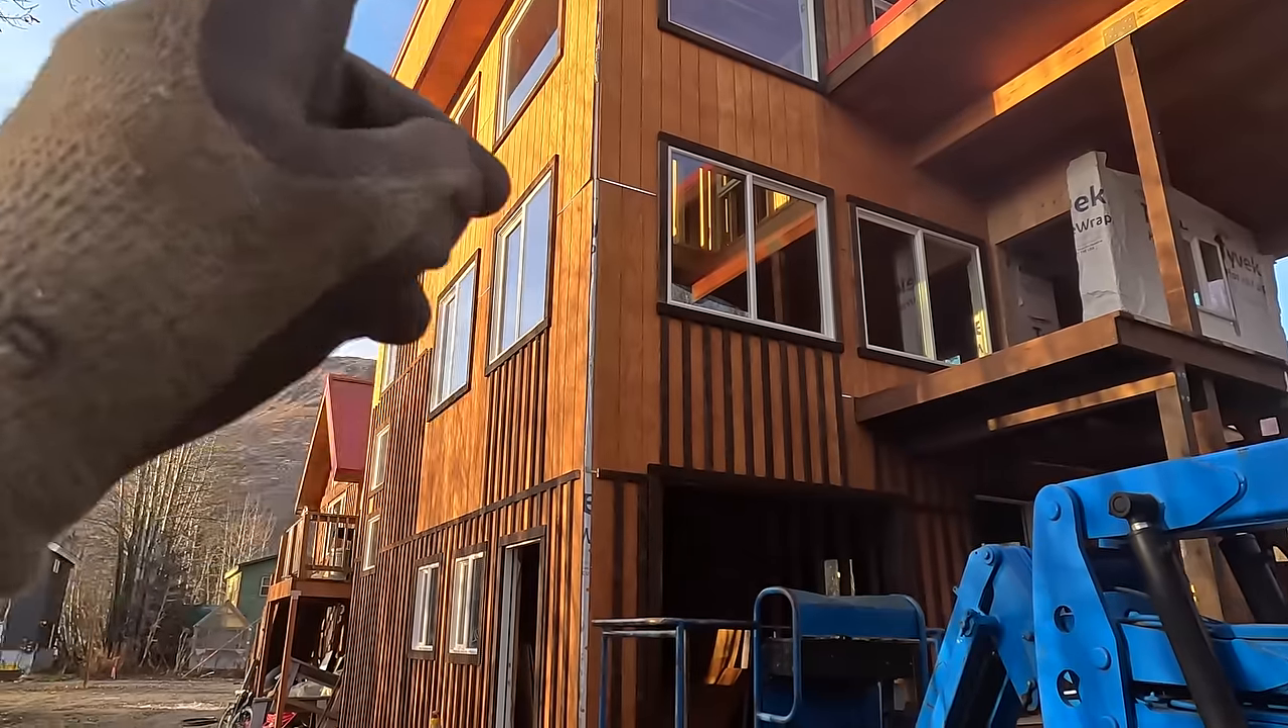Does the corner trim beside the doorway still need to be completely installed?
Yes.